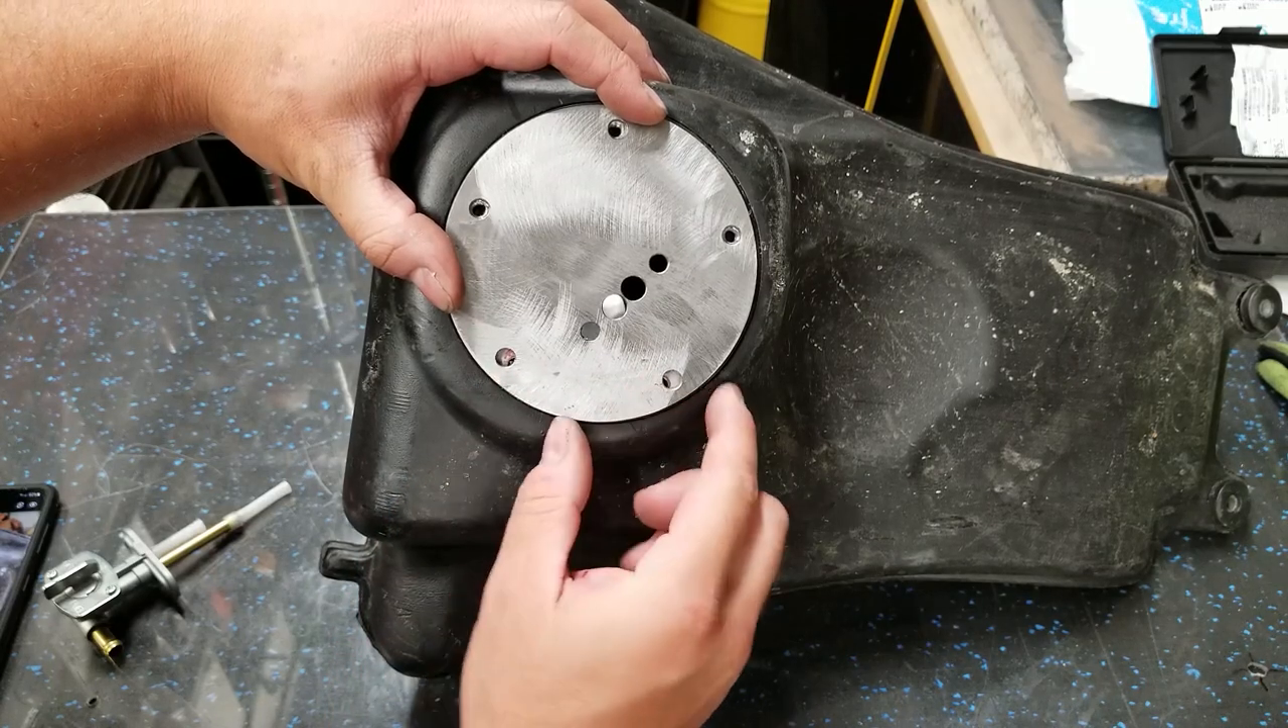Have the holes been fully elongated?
No.